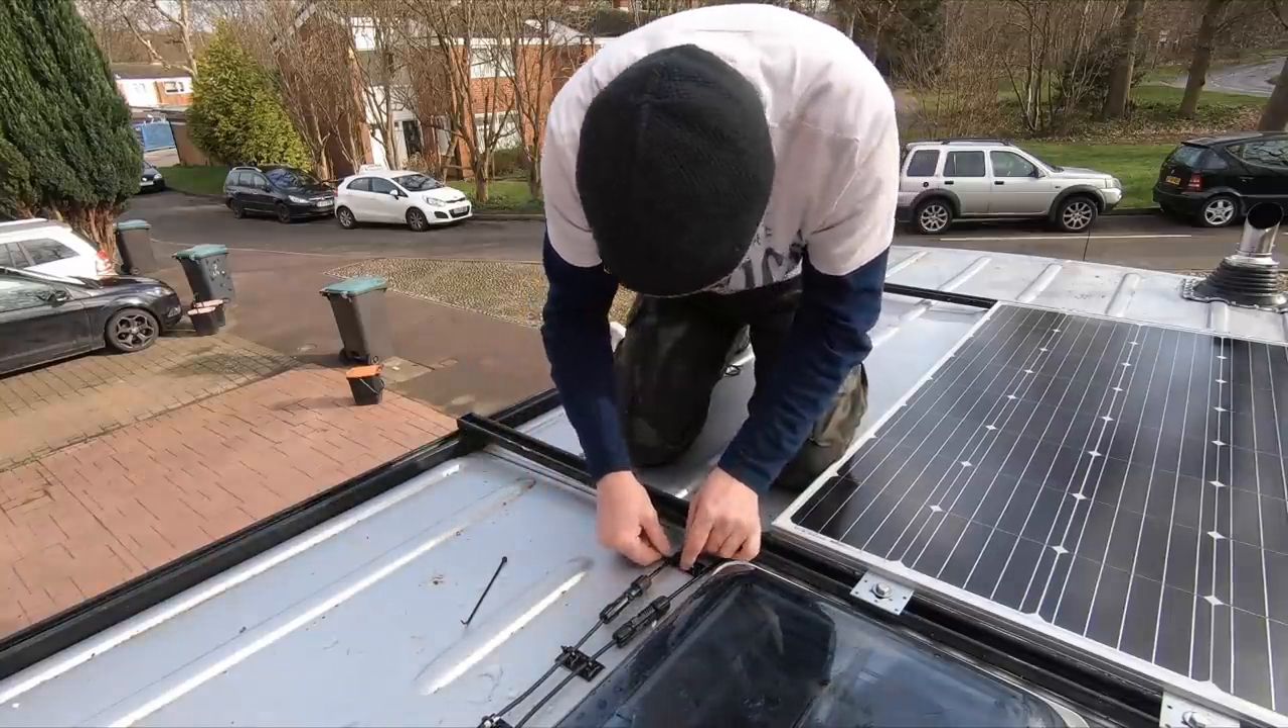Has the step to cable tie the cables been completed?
No.